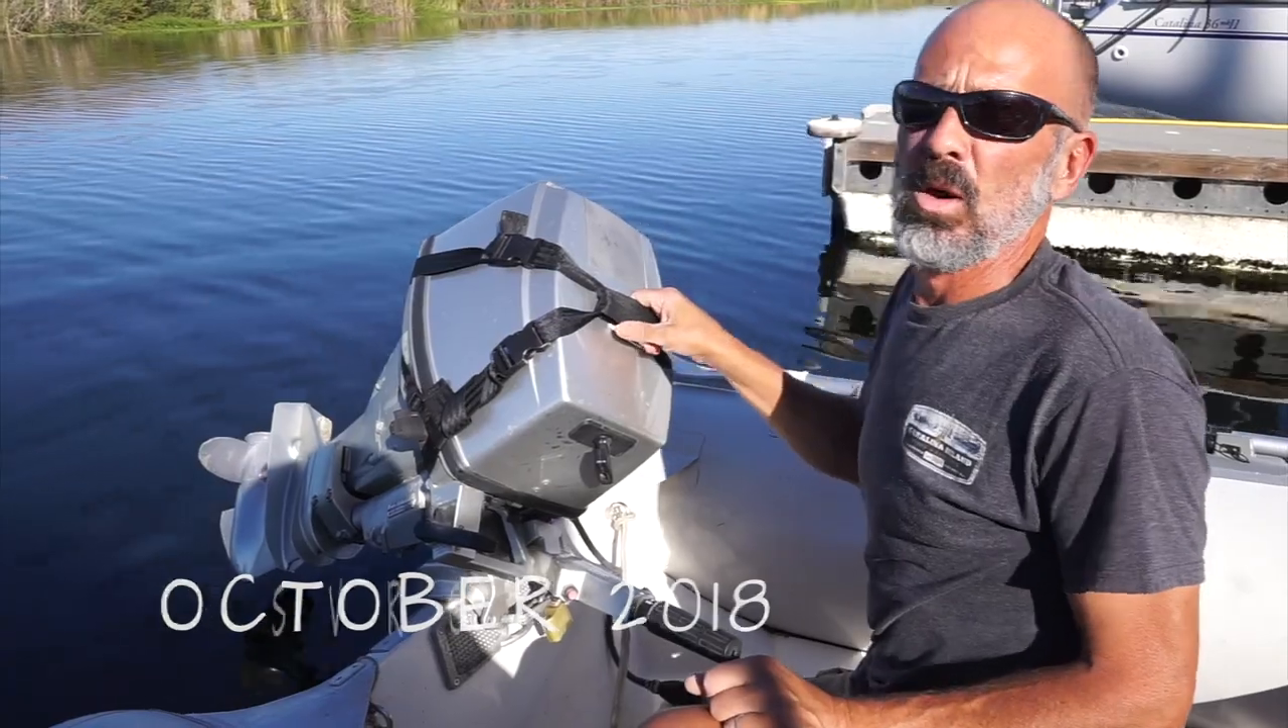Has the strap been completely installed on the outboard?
Yes.